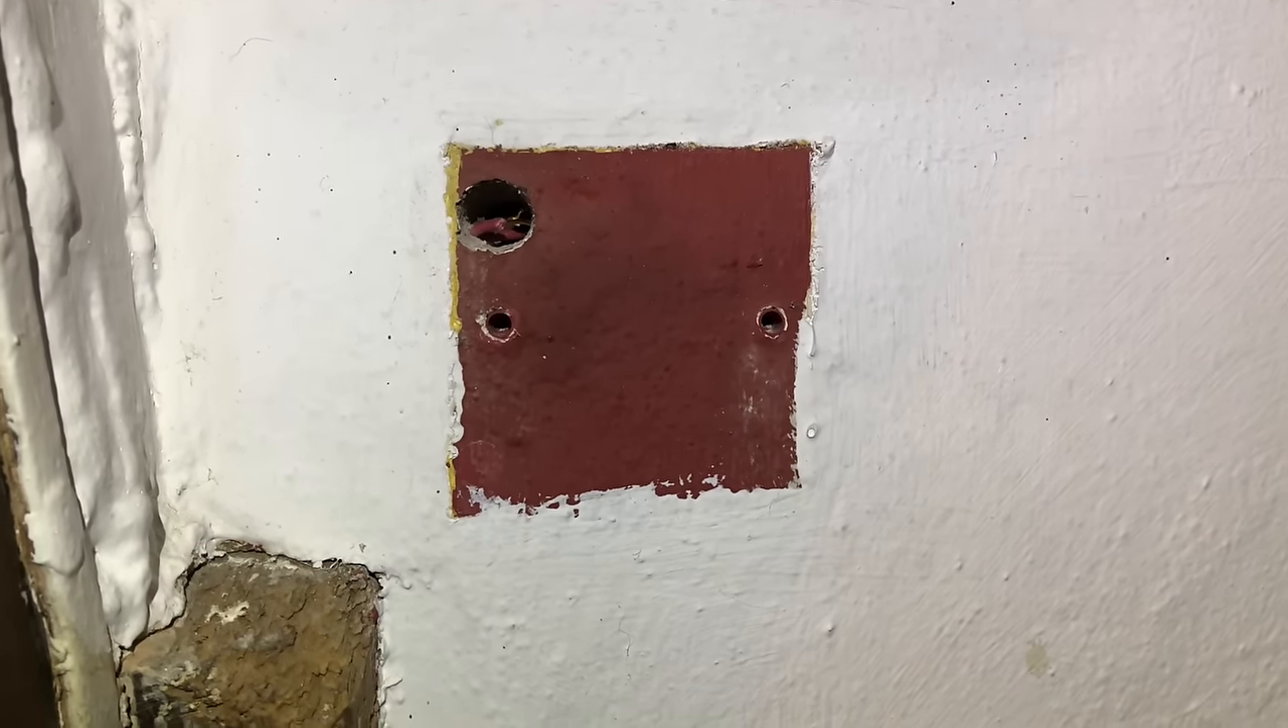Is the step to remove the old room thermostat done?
Yes.